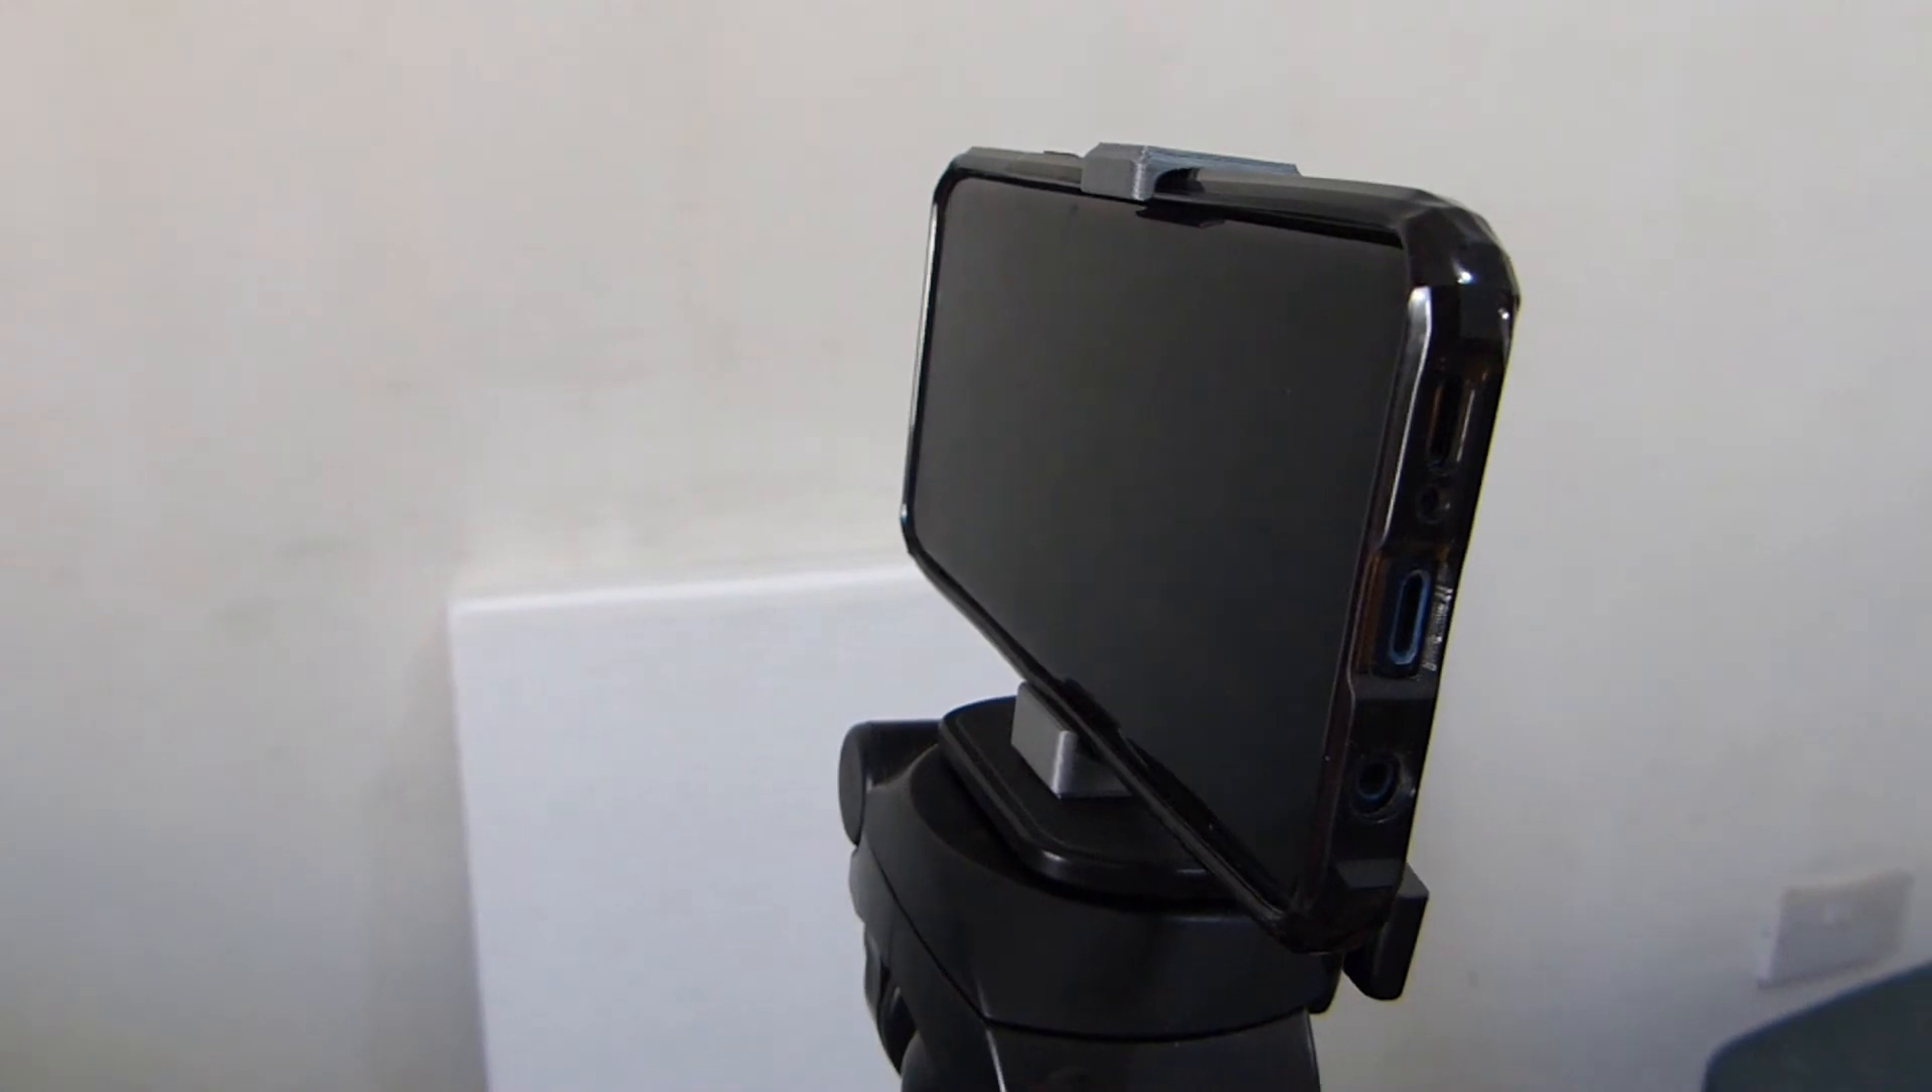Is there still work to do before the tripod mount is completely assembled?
No.